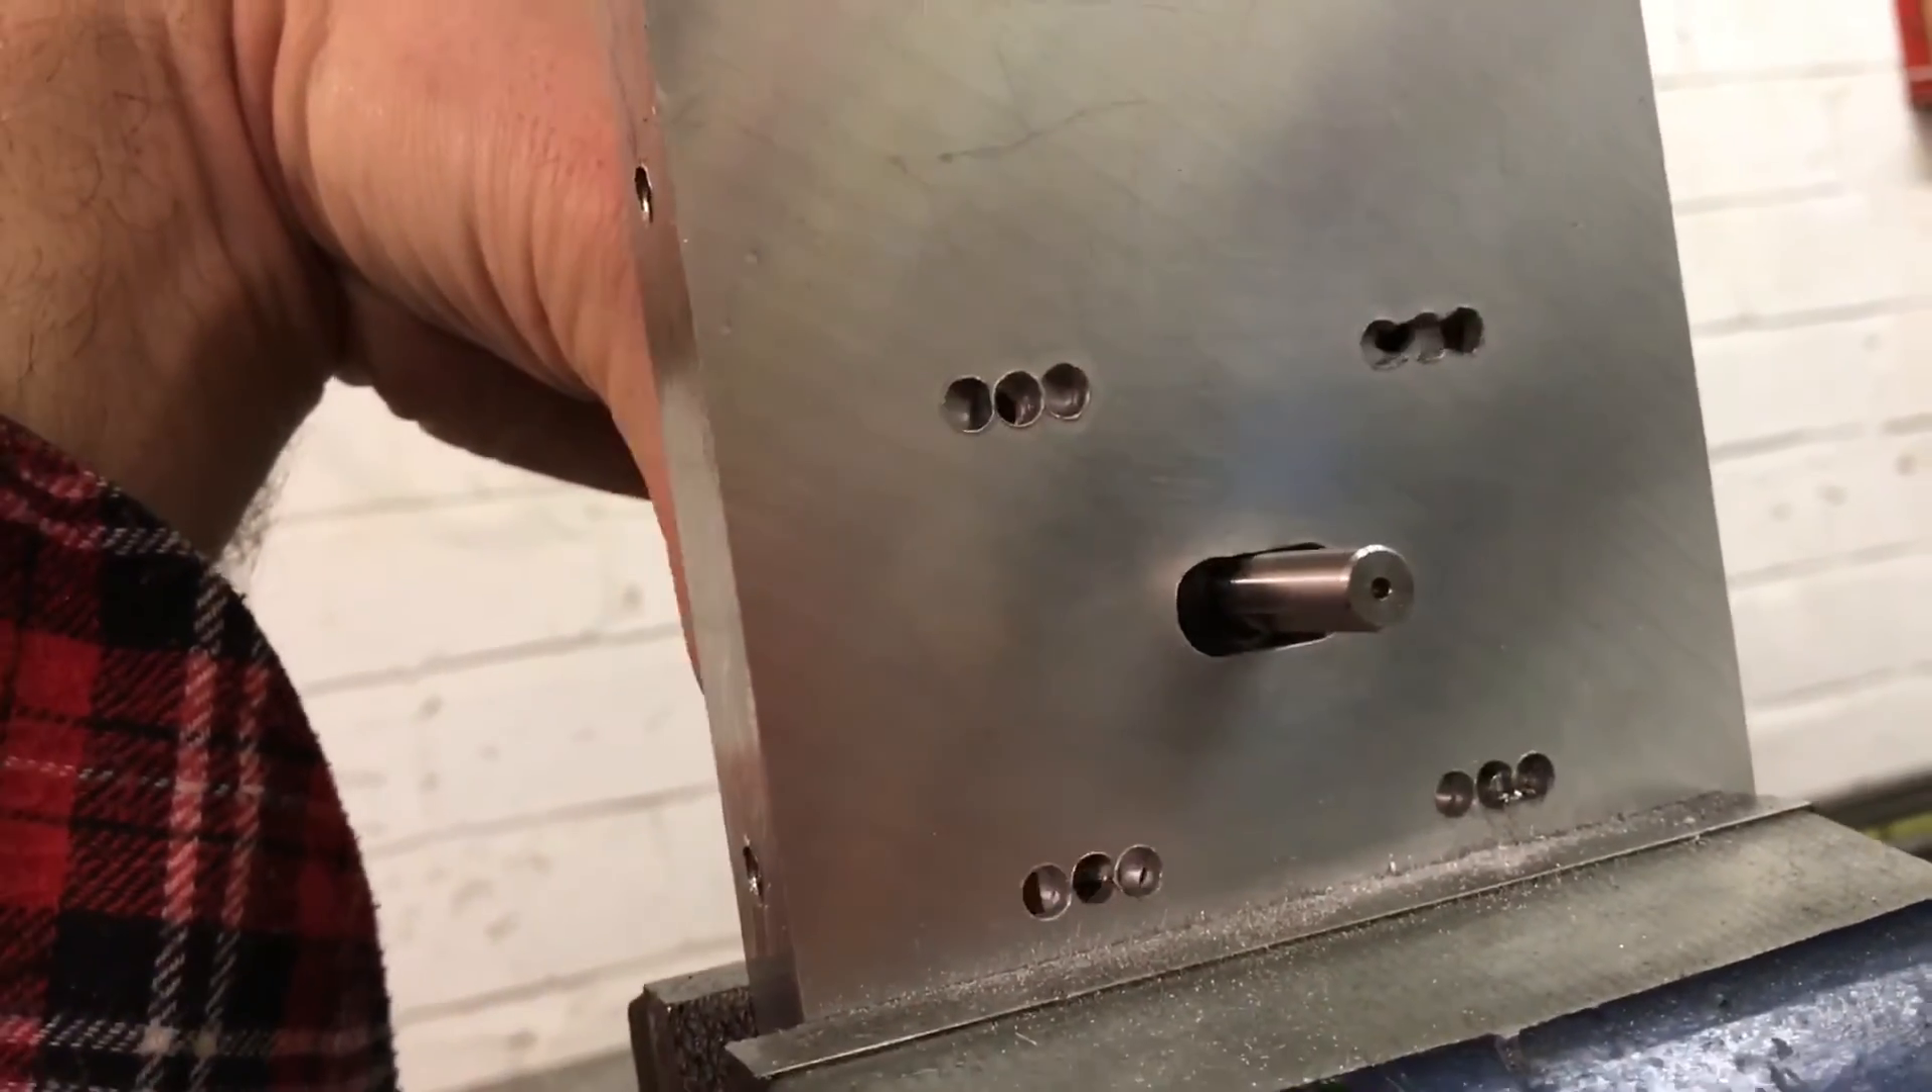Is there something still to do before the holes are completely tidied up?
Yes.